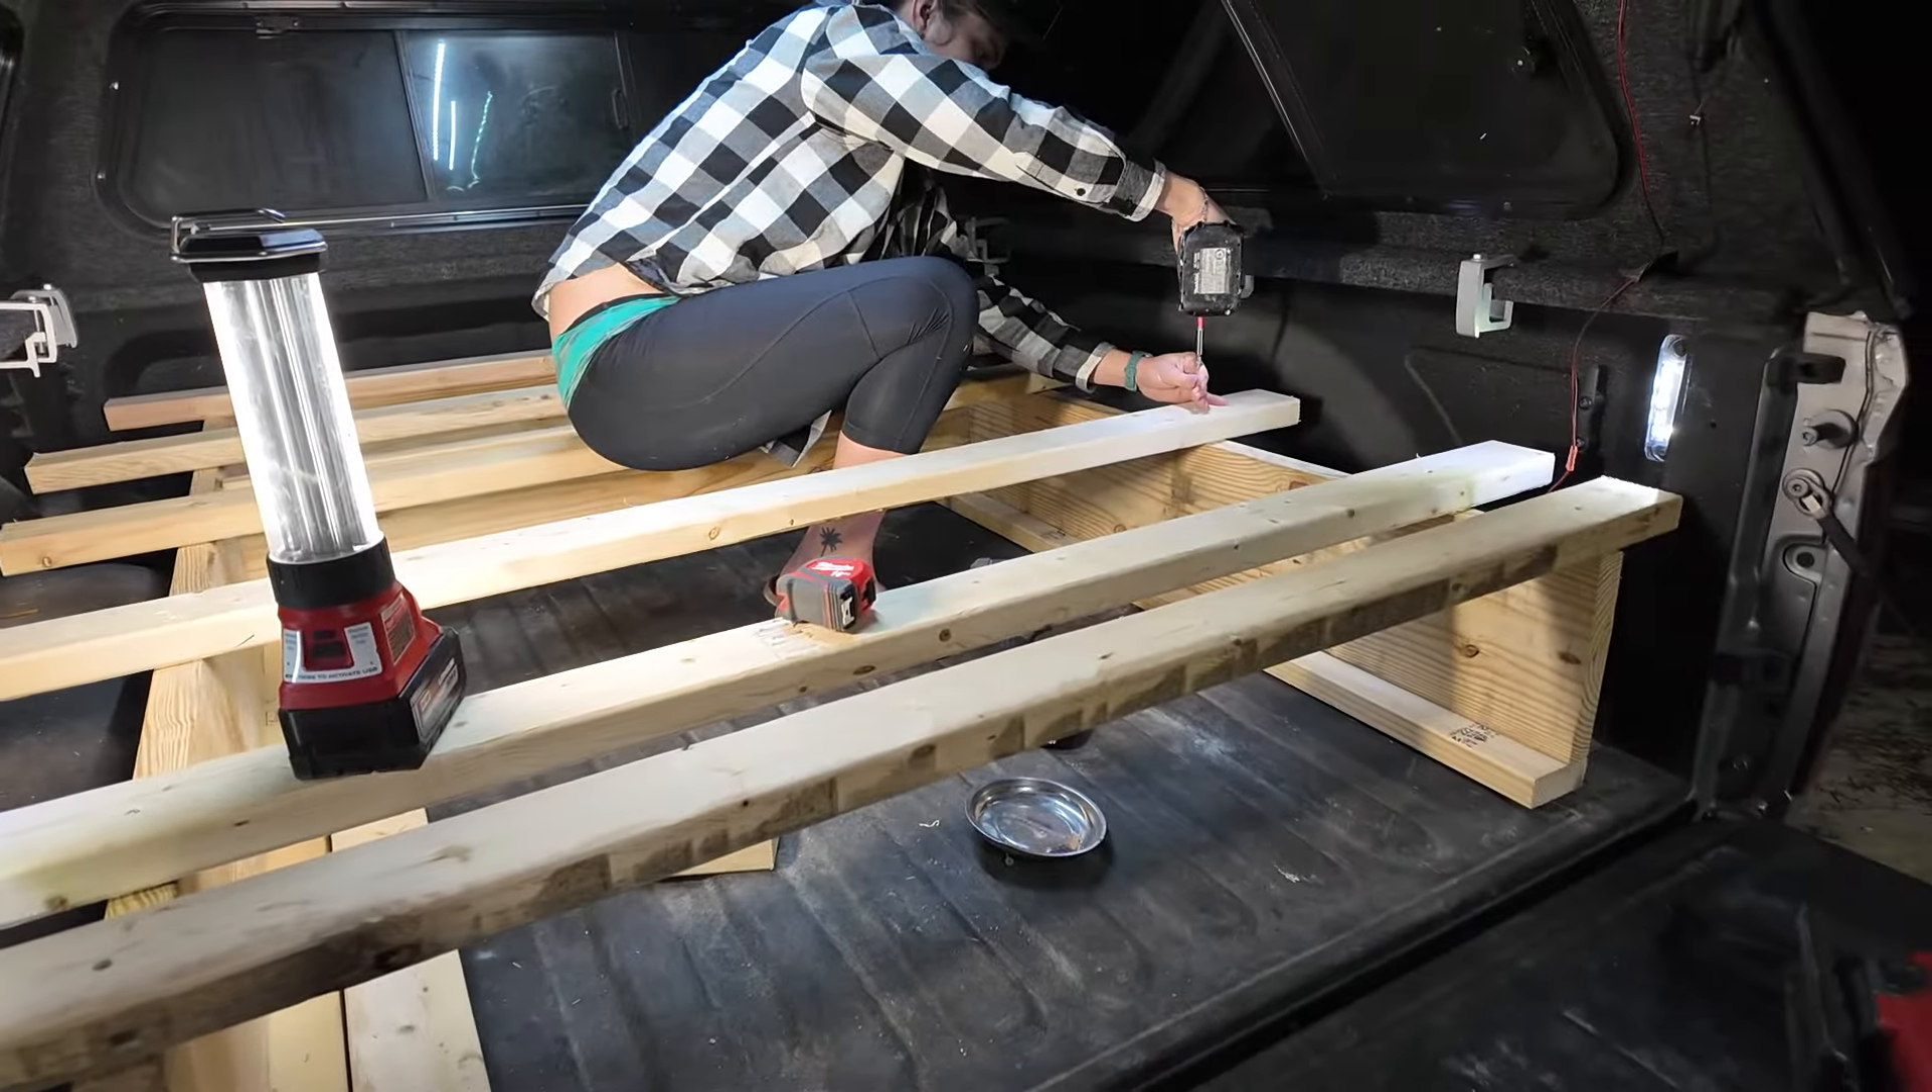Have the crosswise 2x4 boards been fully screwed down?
No.